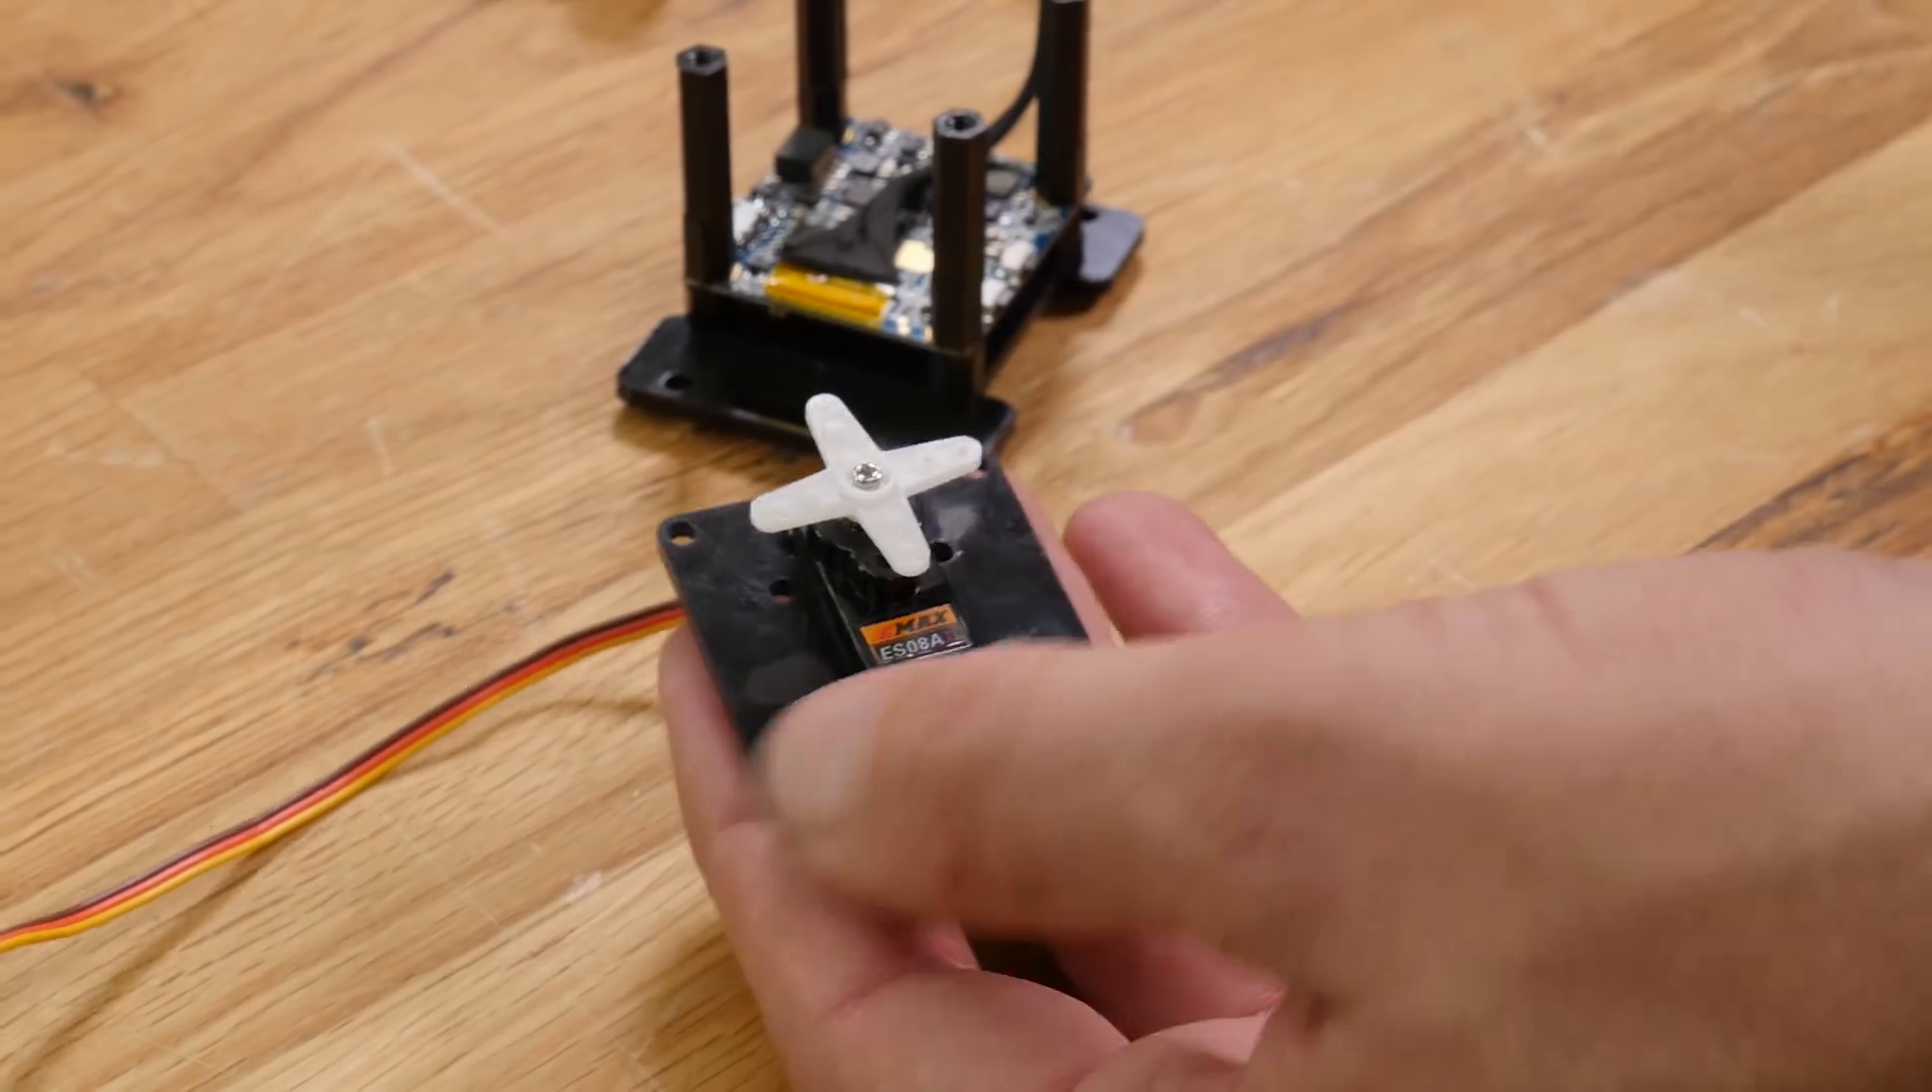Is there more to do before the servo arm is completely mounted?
No.